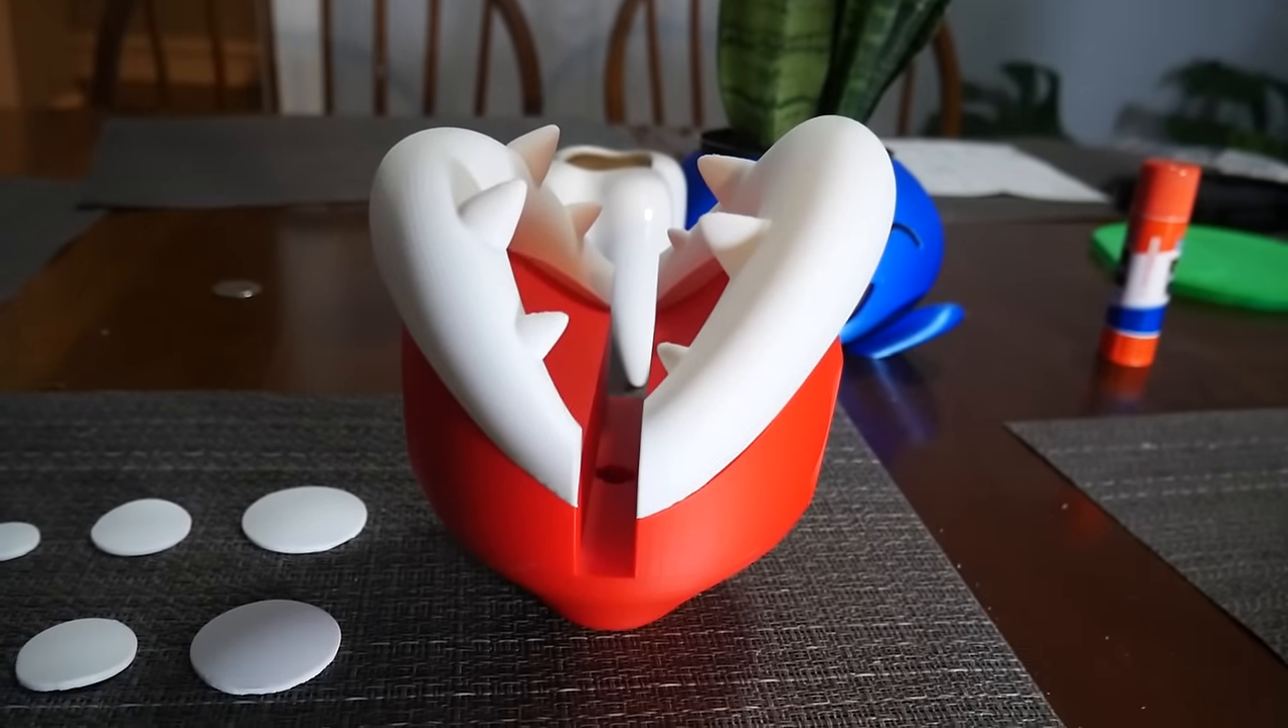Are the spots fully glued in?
No.